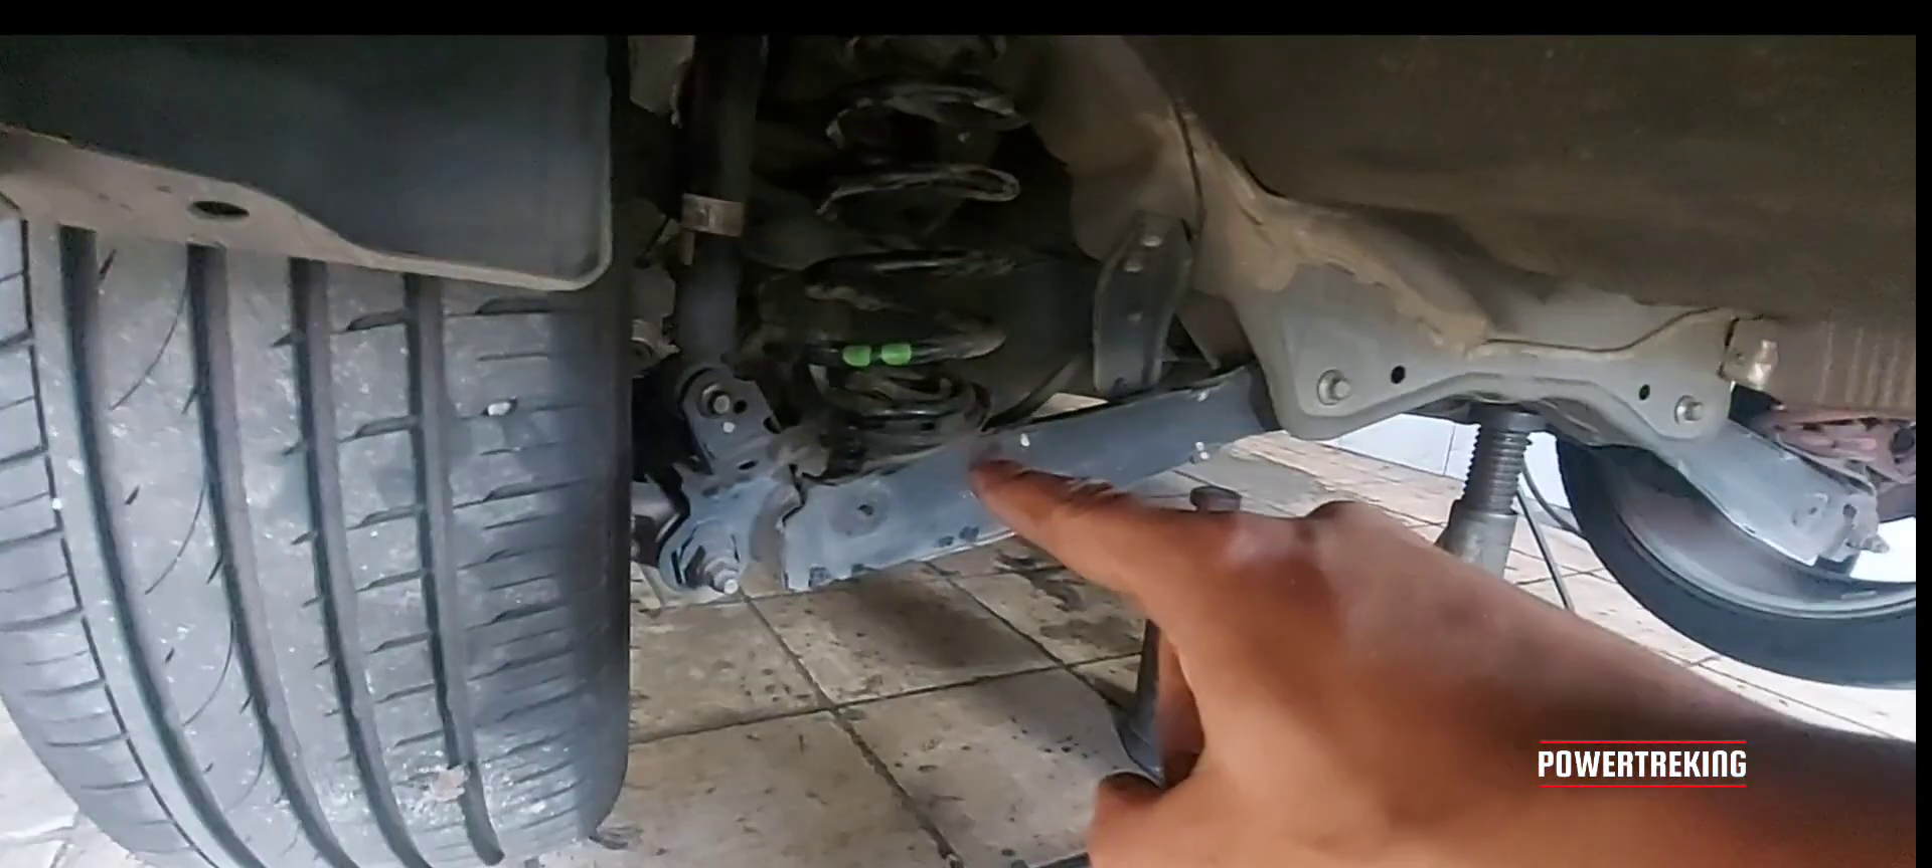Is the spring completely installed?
Yes.